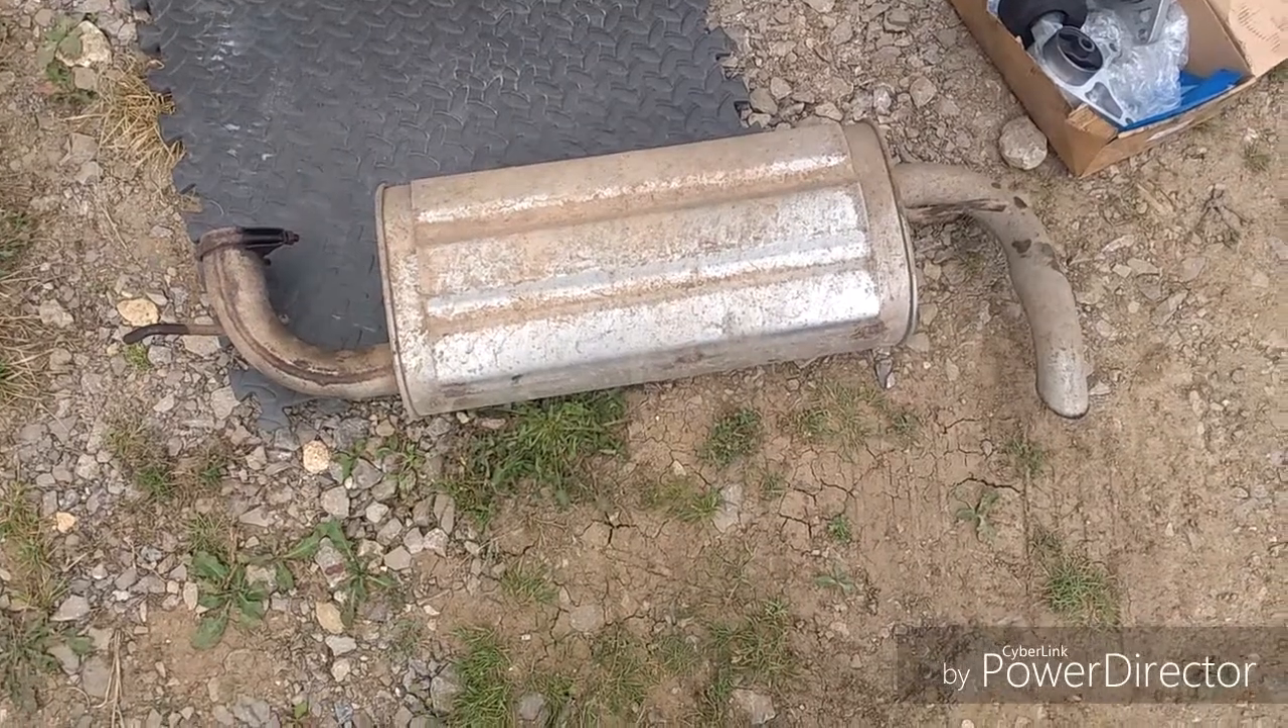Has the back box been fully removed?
Yes.